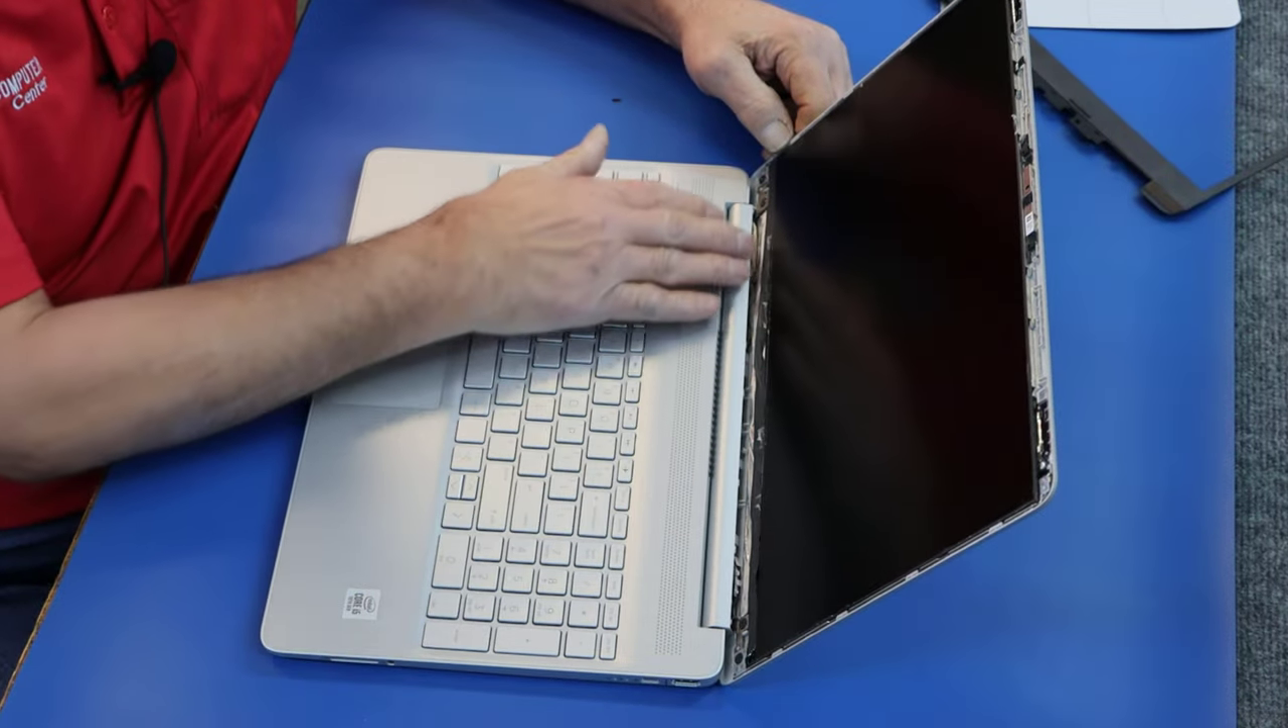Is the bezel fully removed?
Yes.